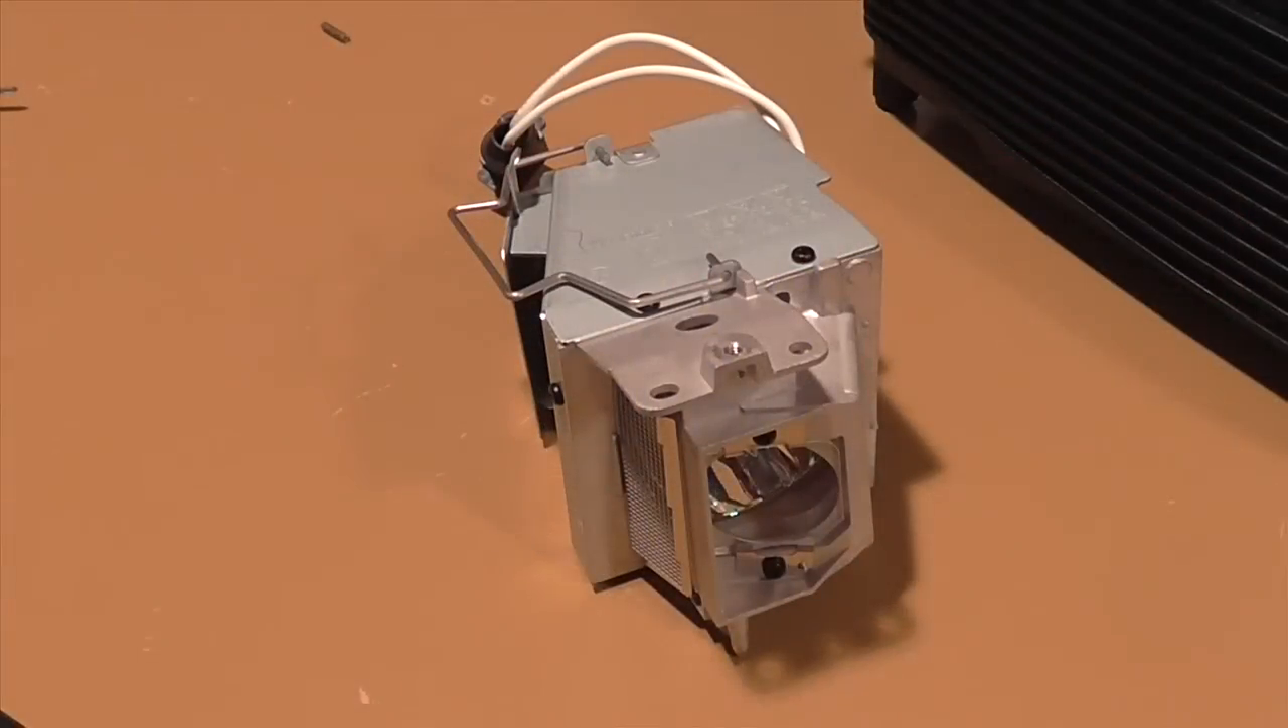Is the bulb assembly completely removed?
Yes.